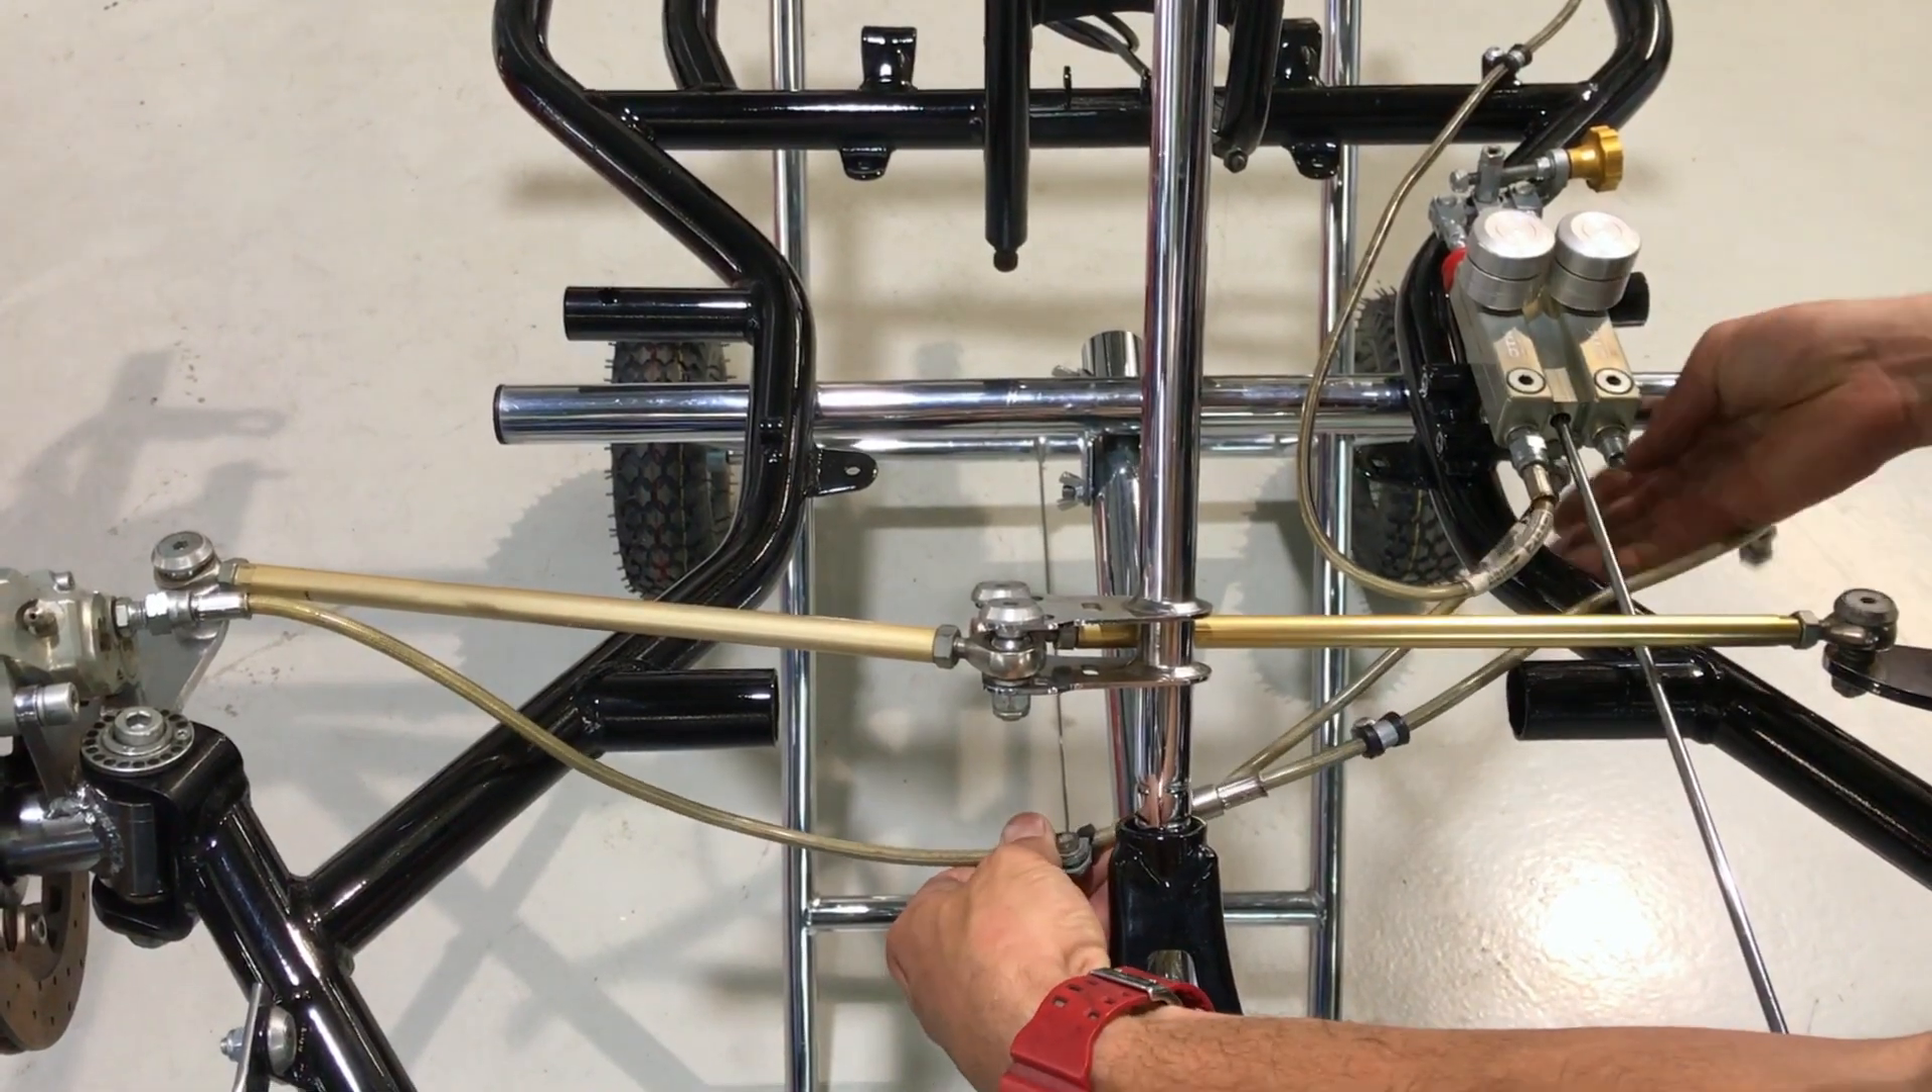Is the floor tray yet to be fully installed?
Yes.